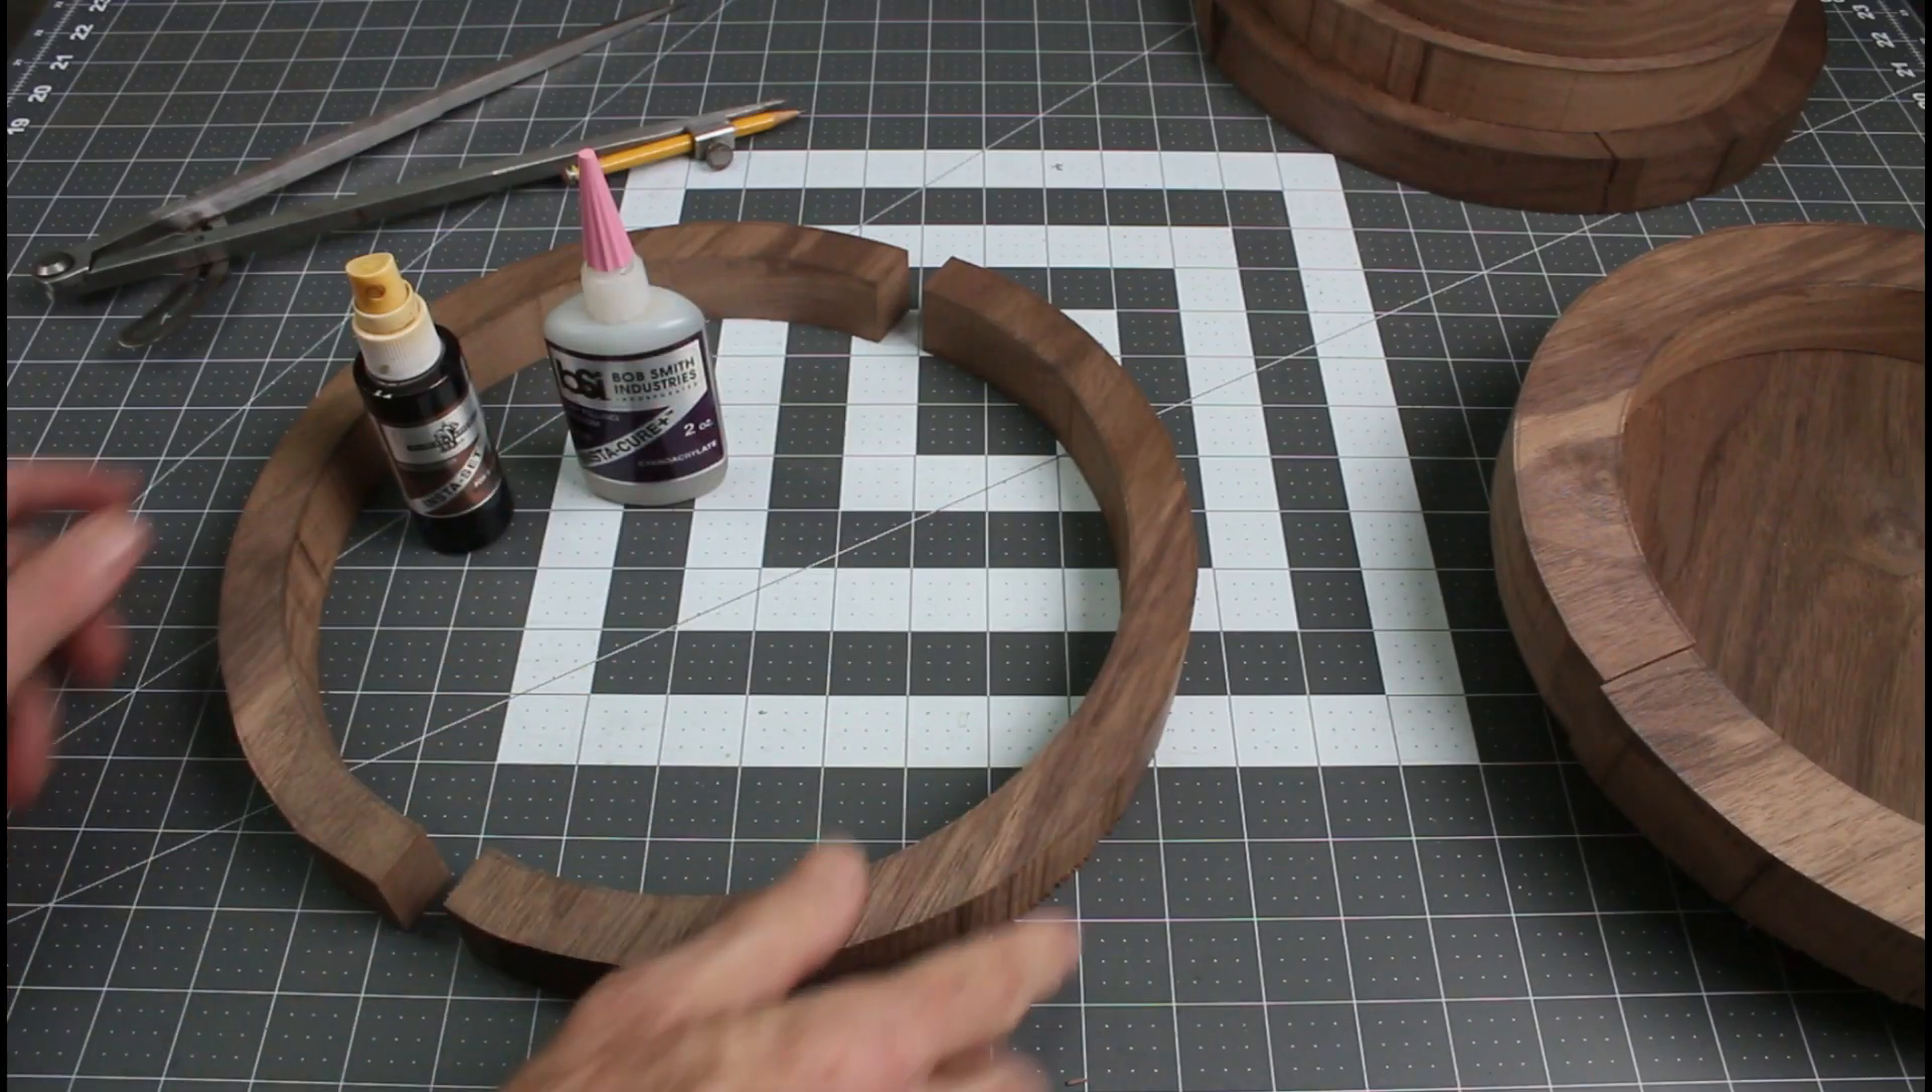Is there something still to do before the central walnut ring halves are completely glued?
Yes.